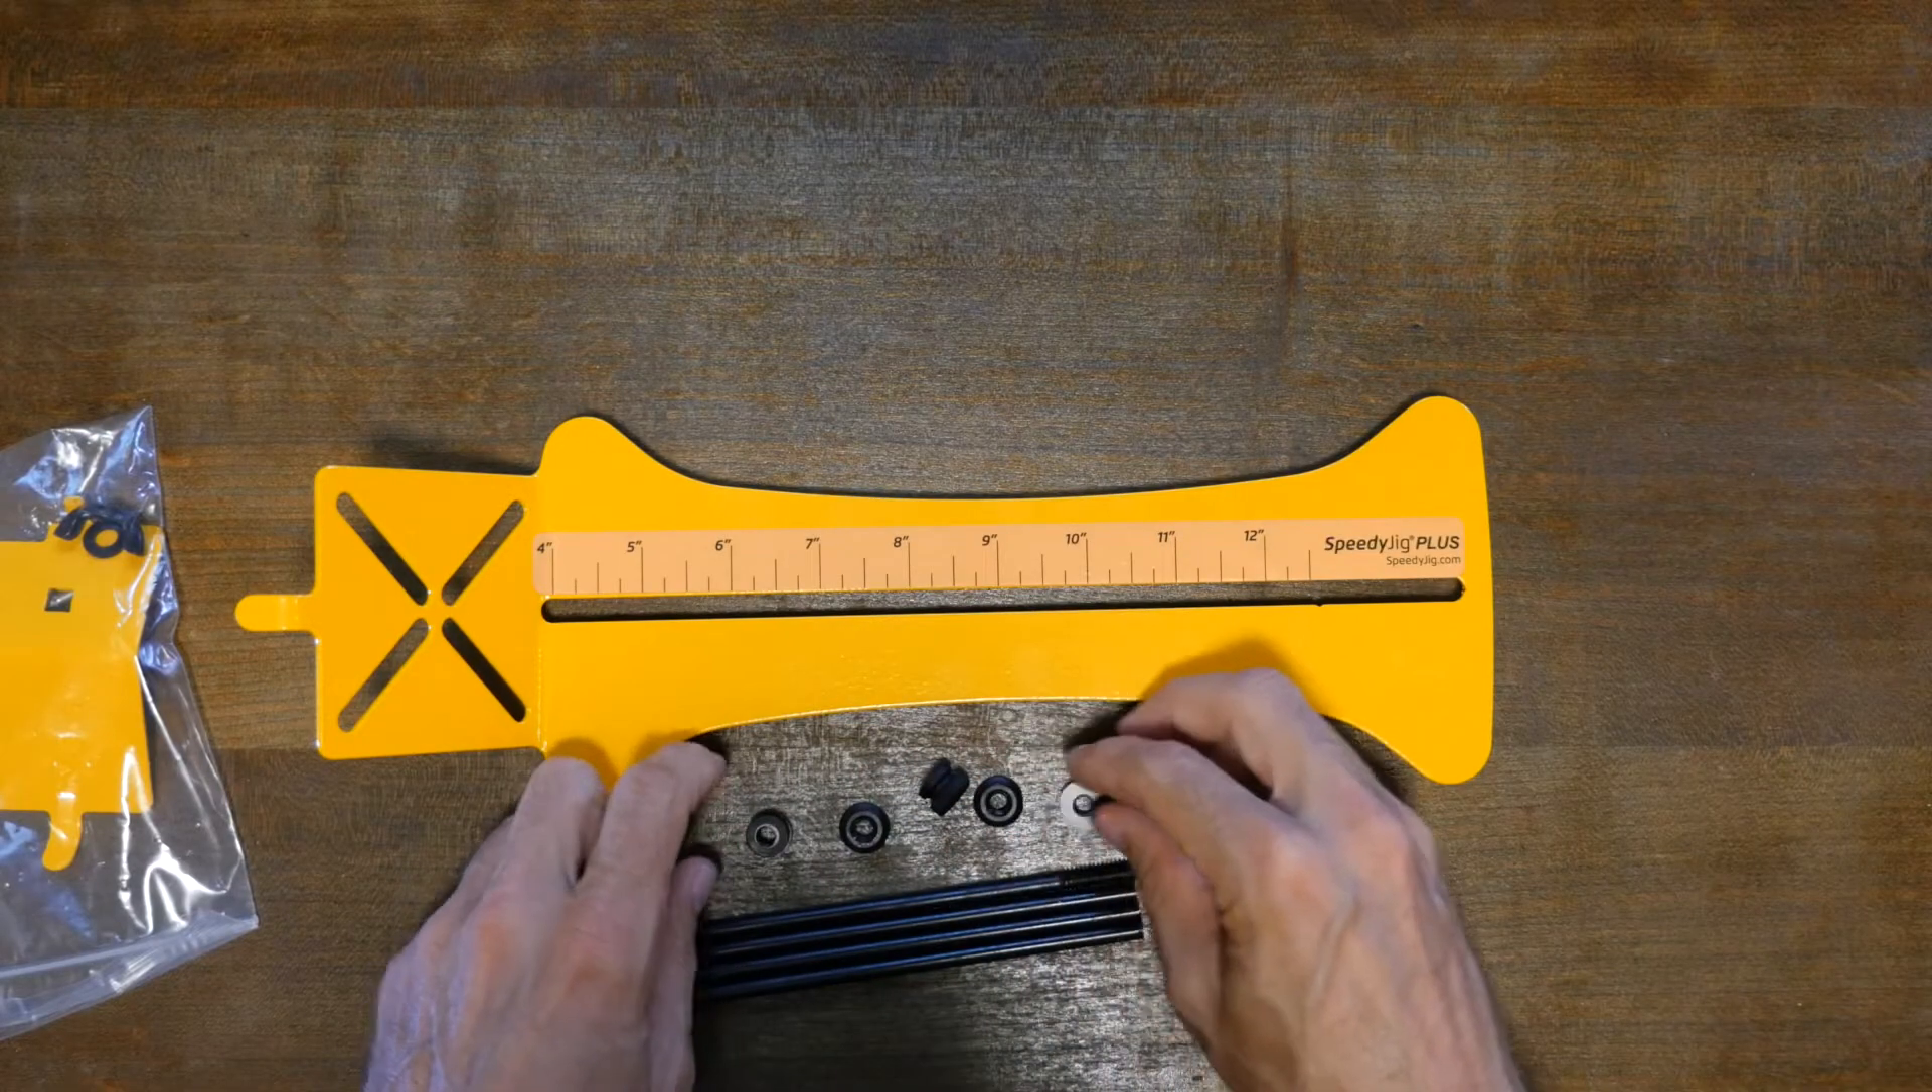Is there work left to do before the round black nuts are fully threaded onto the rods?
Yes.